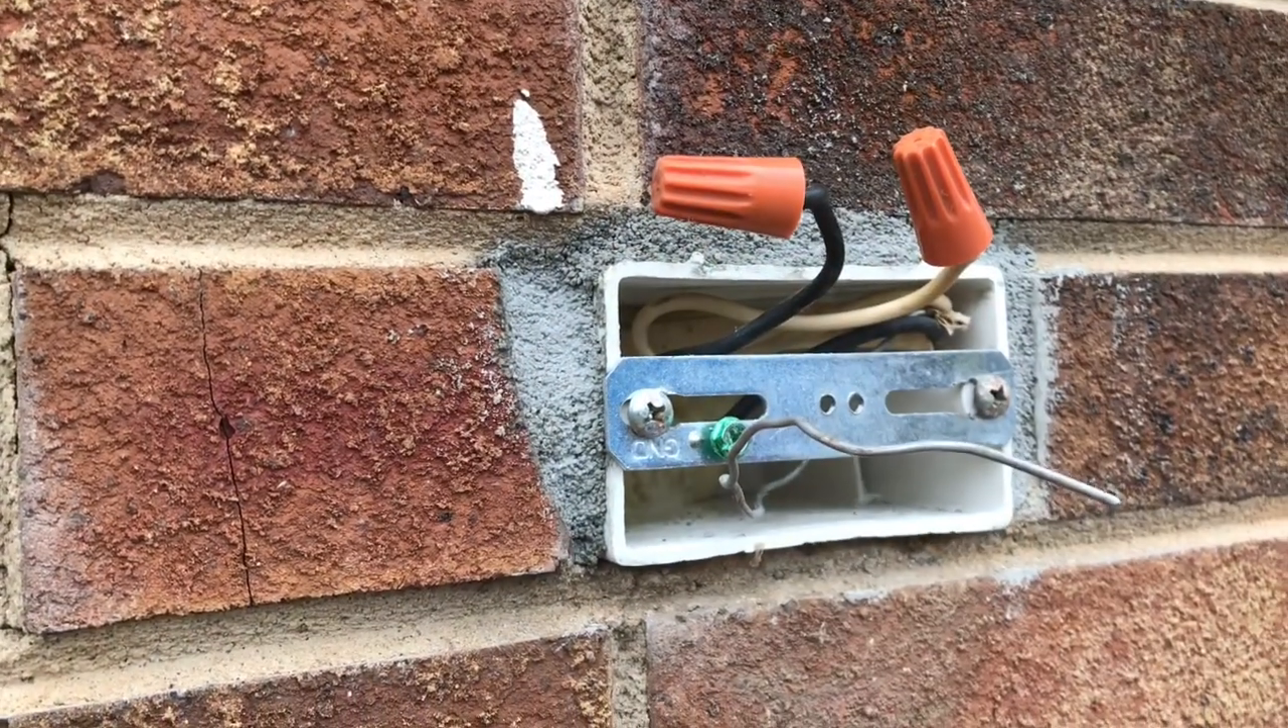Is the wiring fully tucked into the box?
No.